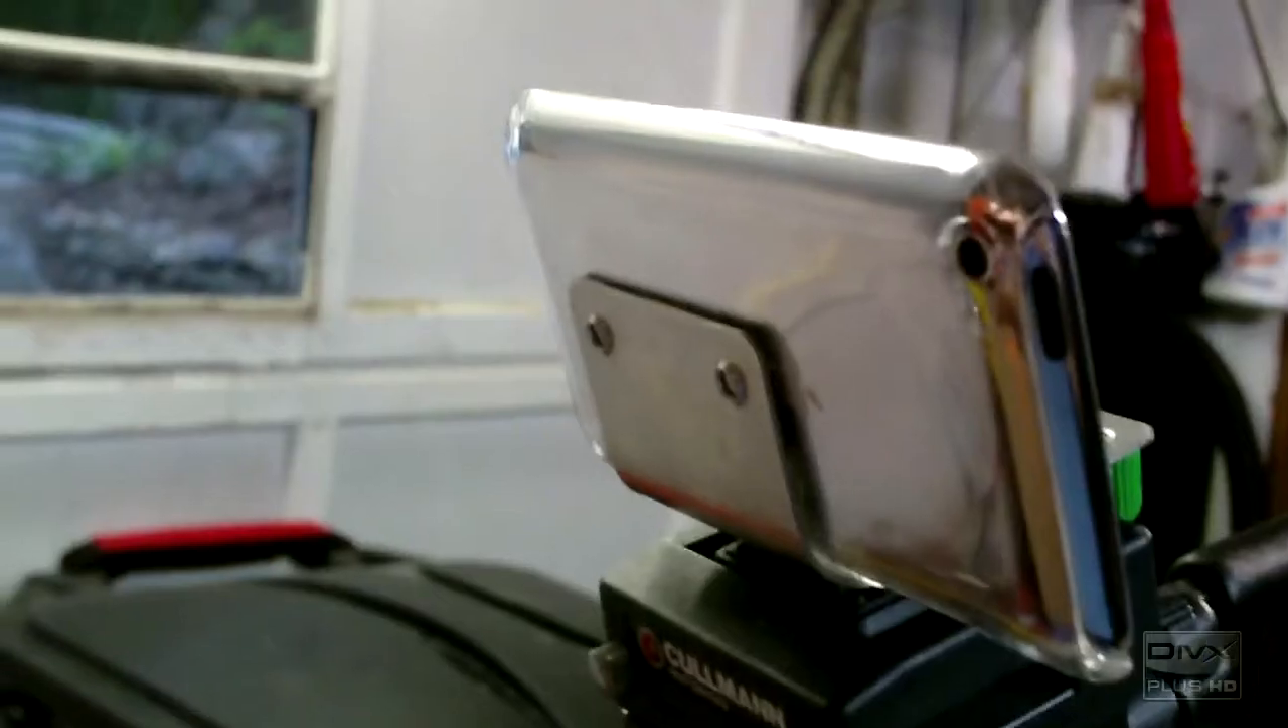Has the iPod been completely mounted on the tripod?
Yes.